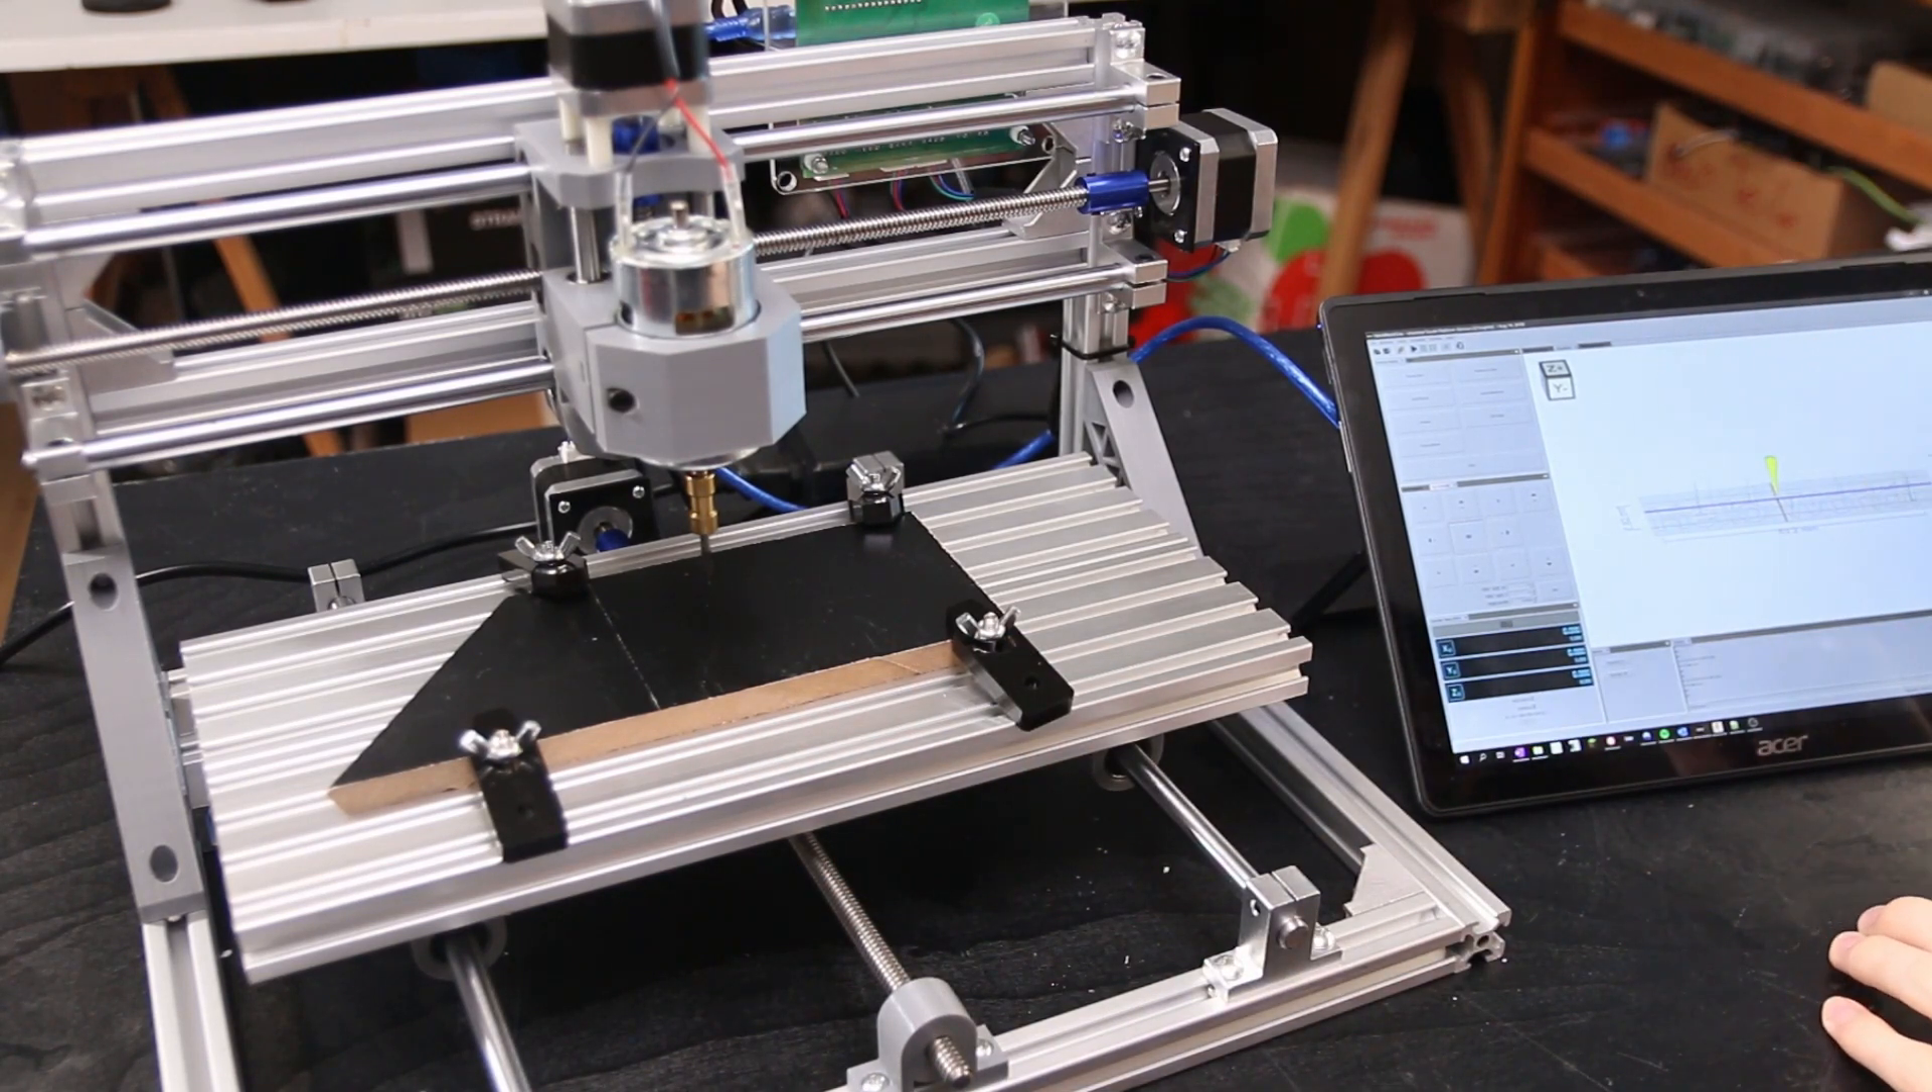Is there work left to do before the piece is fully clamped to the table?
No.